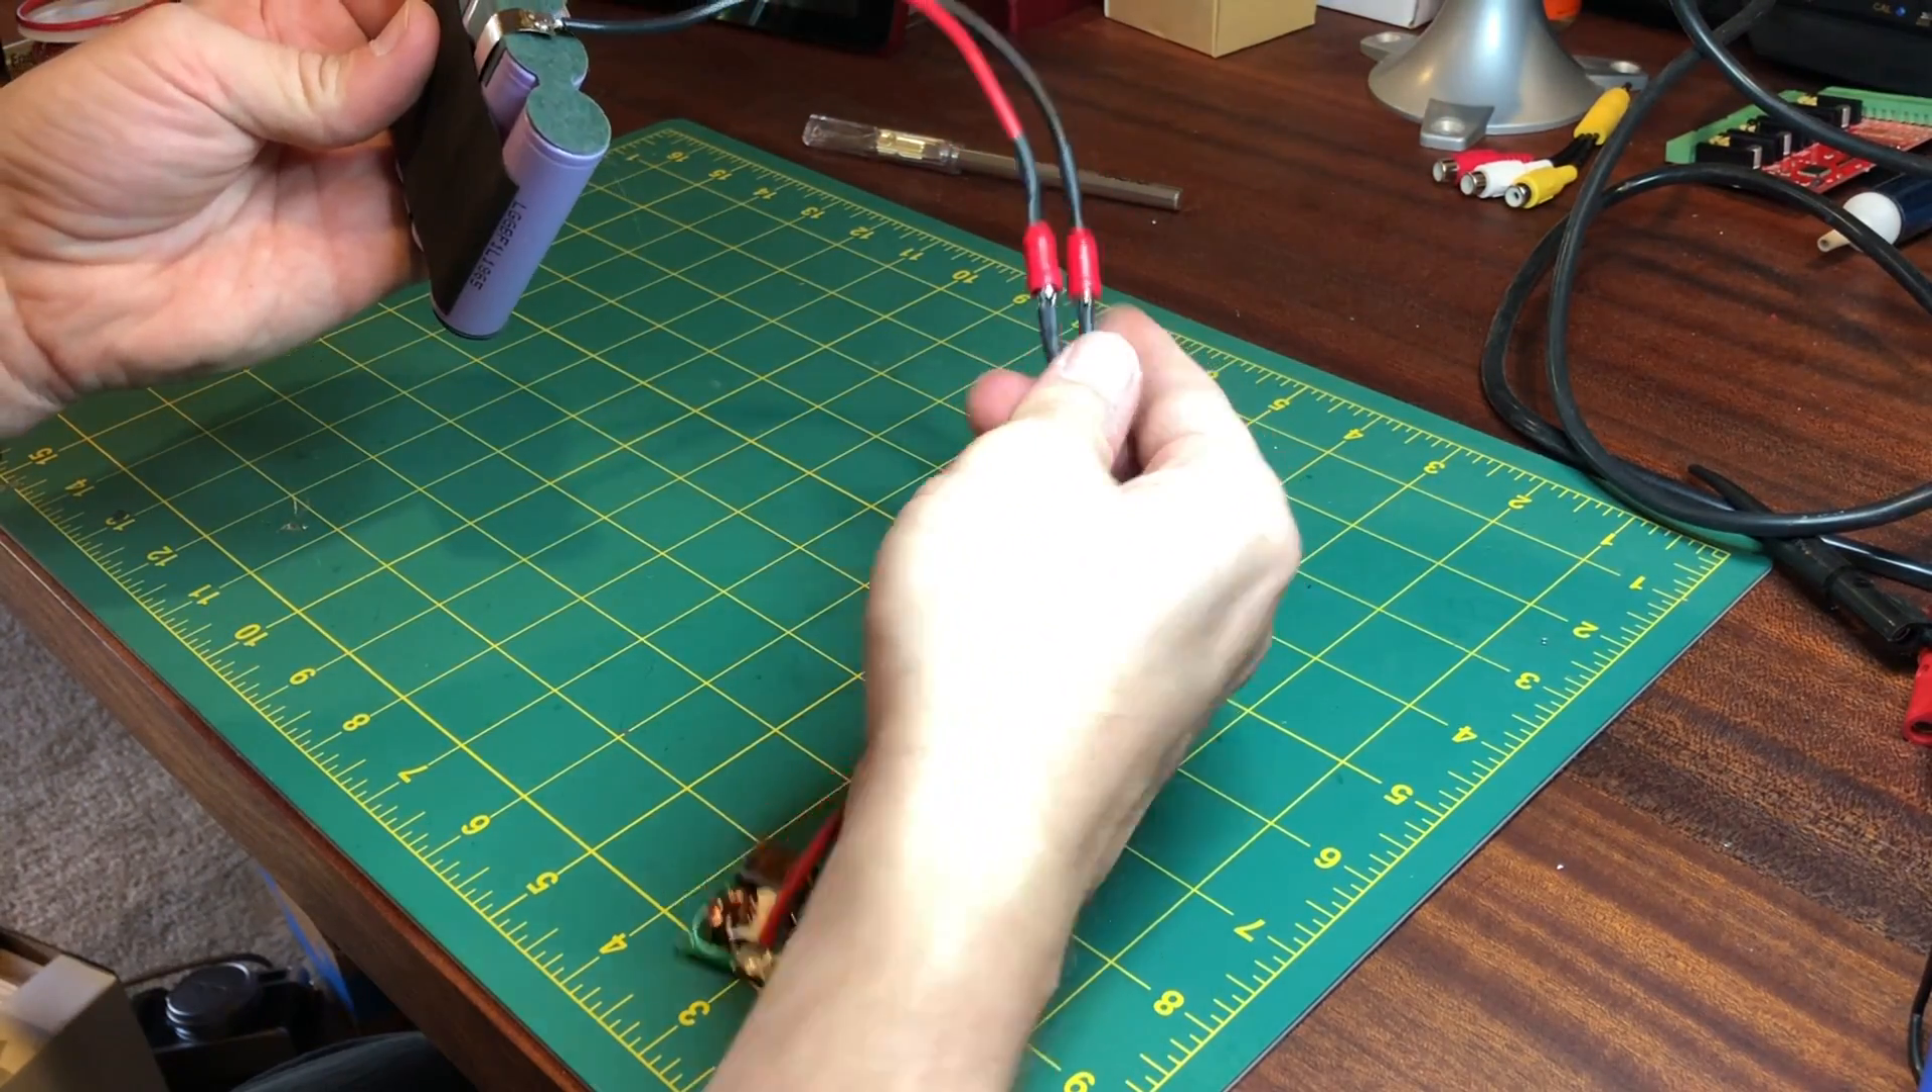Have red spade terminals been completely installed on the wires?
Yes.